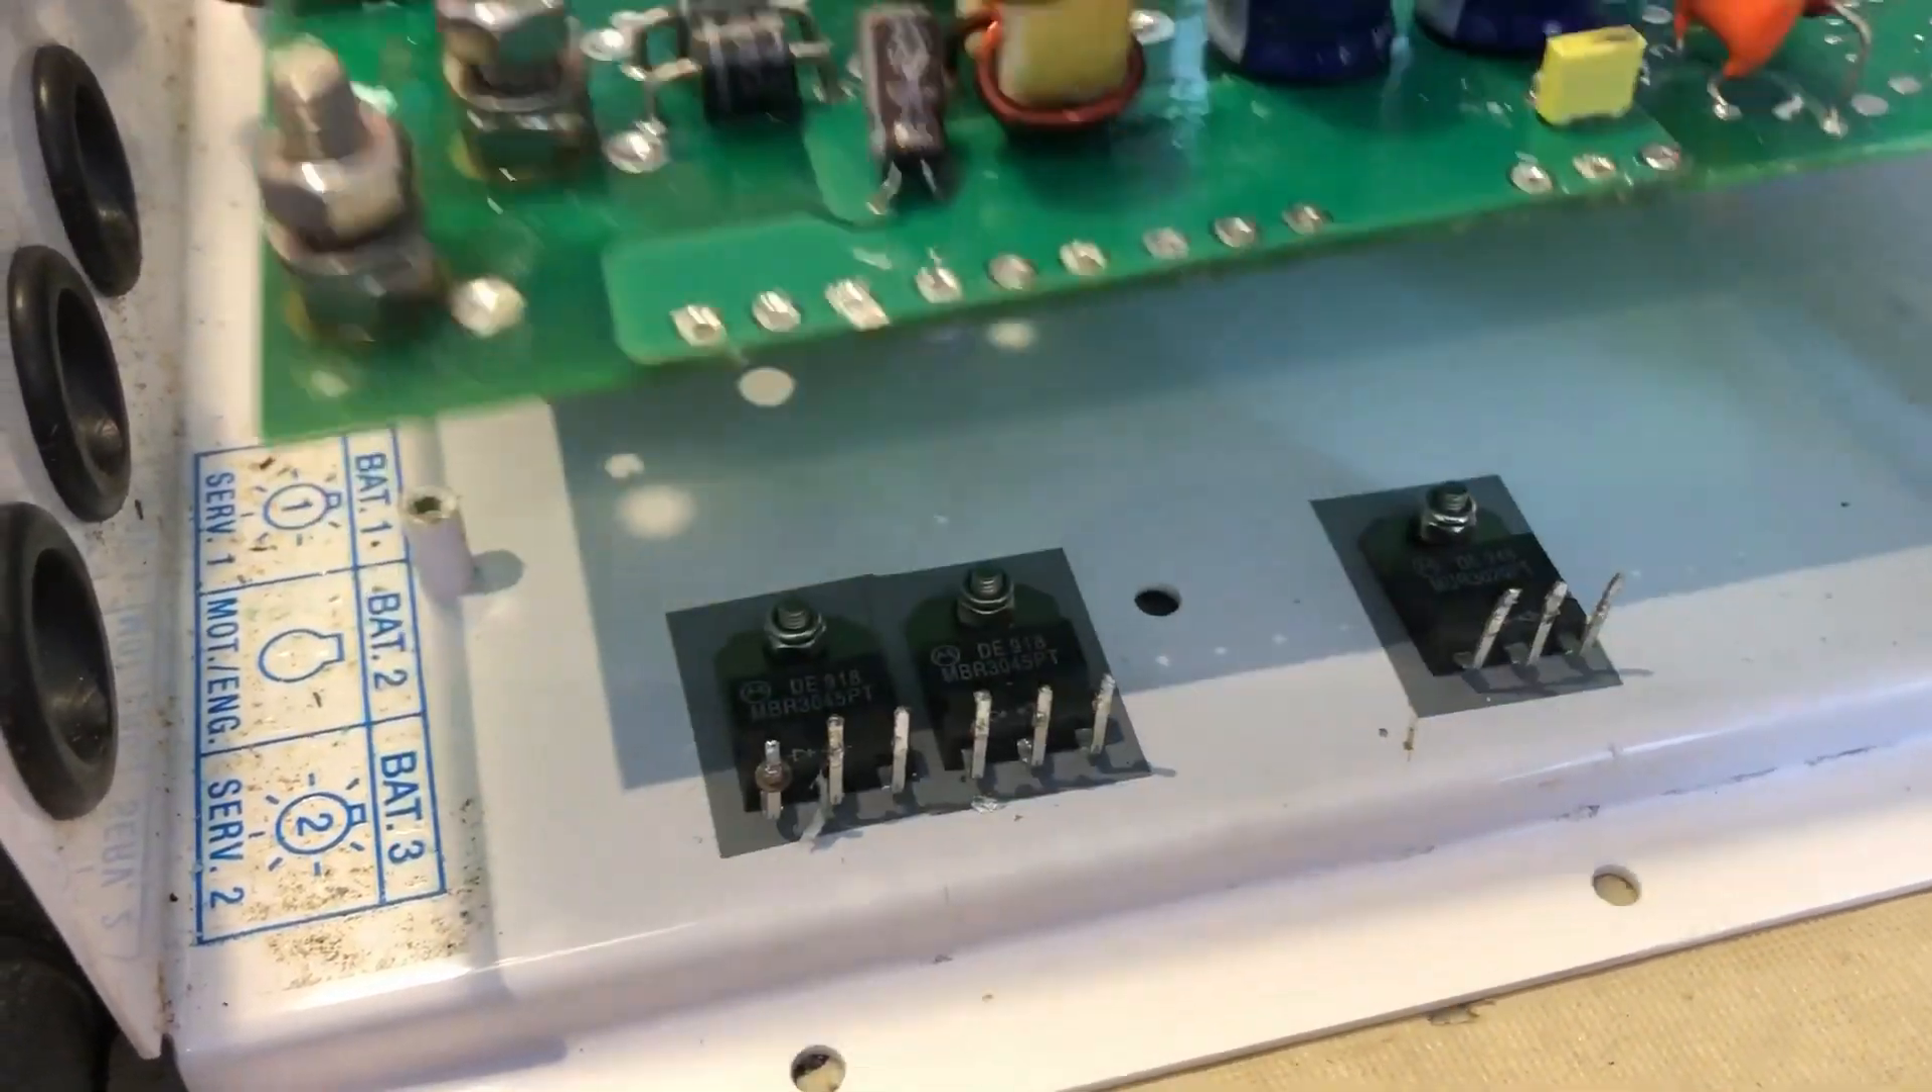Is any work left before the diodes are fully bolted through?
No.